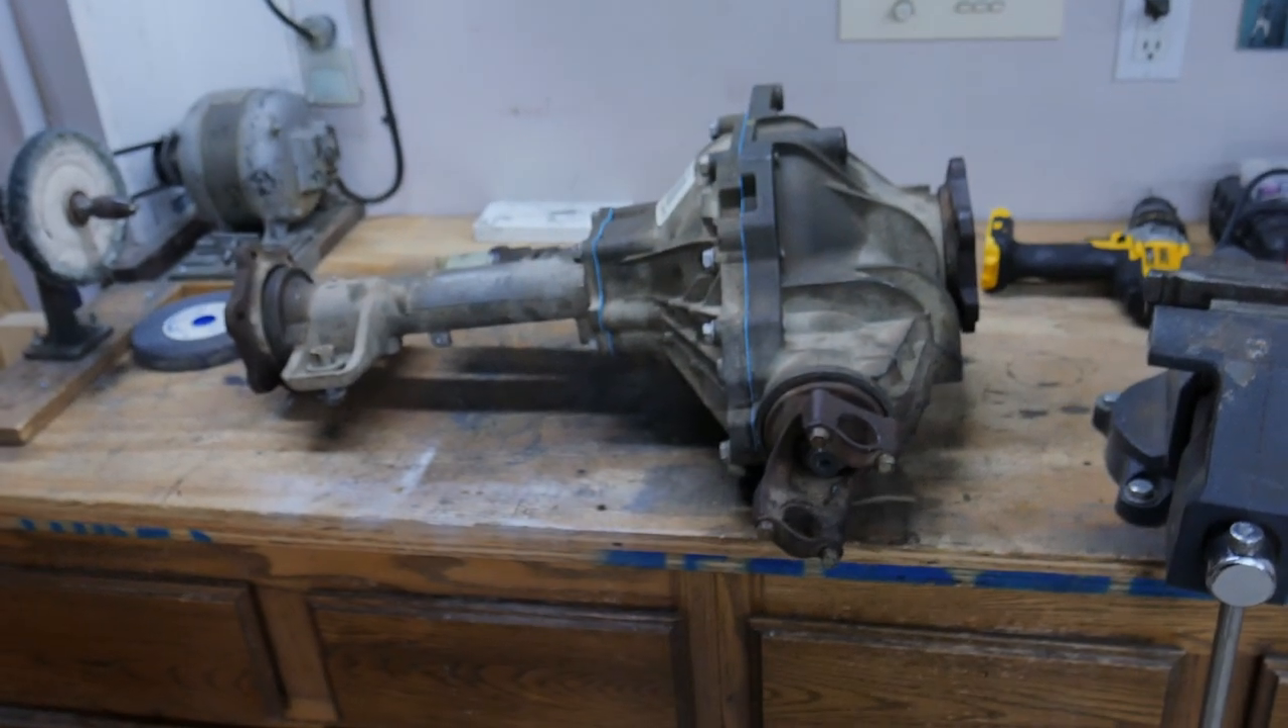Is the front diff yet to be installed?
Yes.